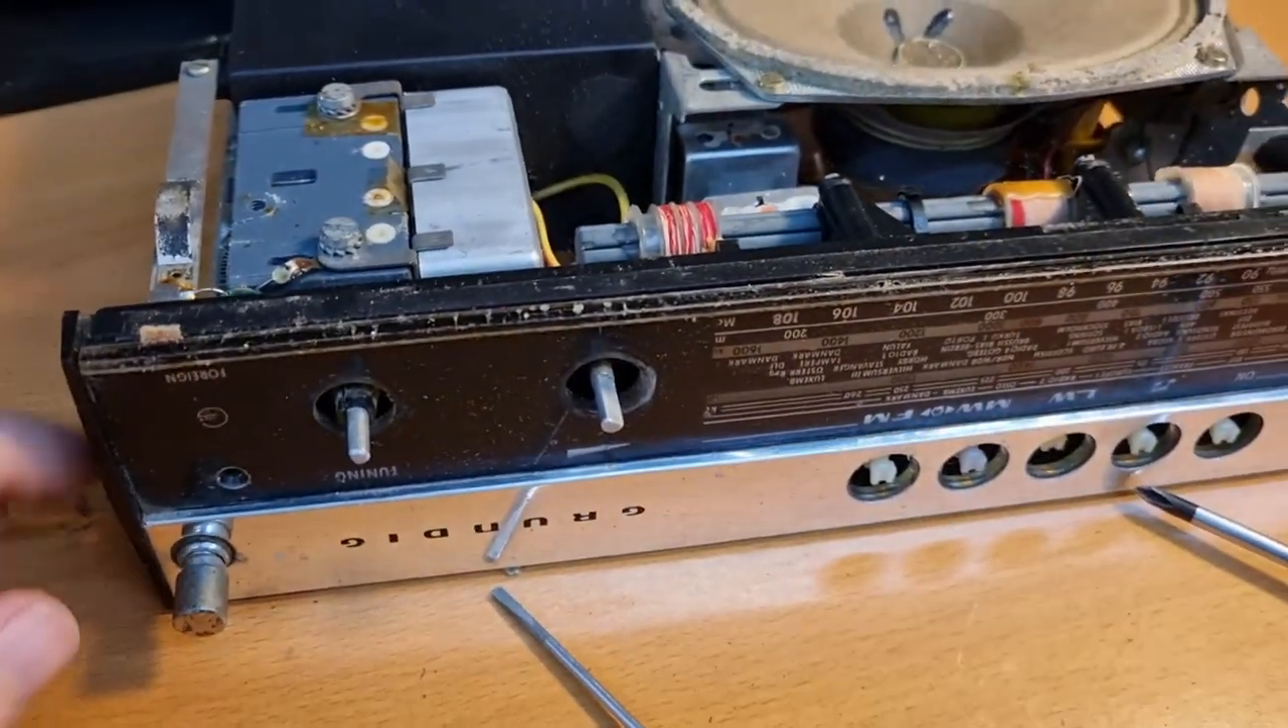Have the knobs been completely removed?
Yes.